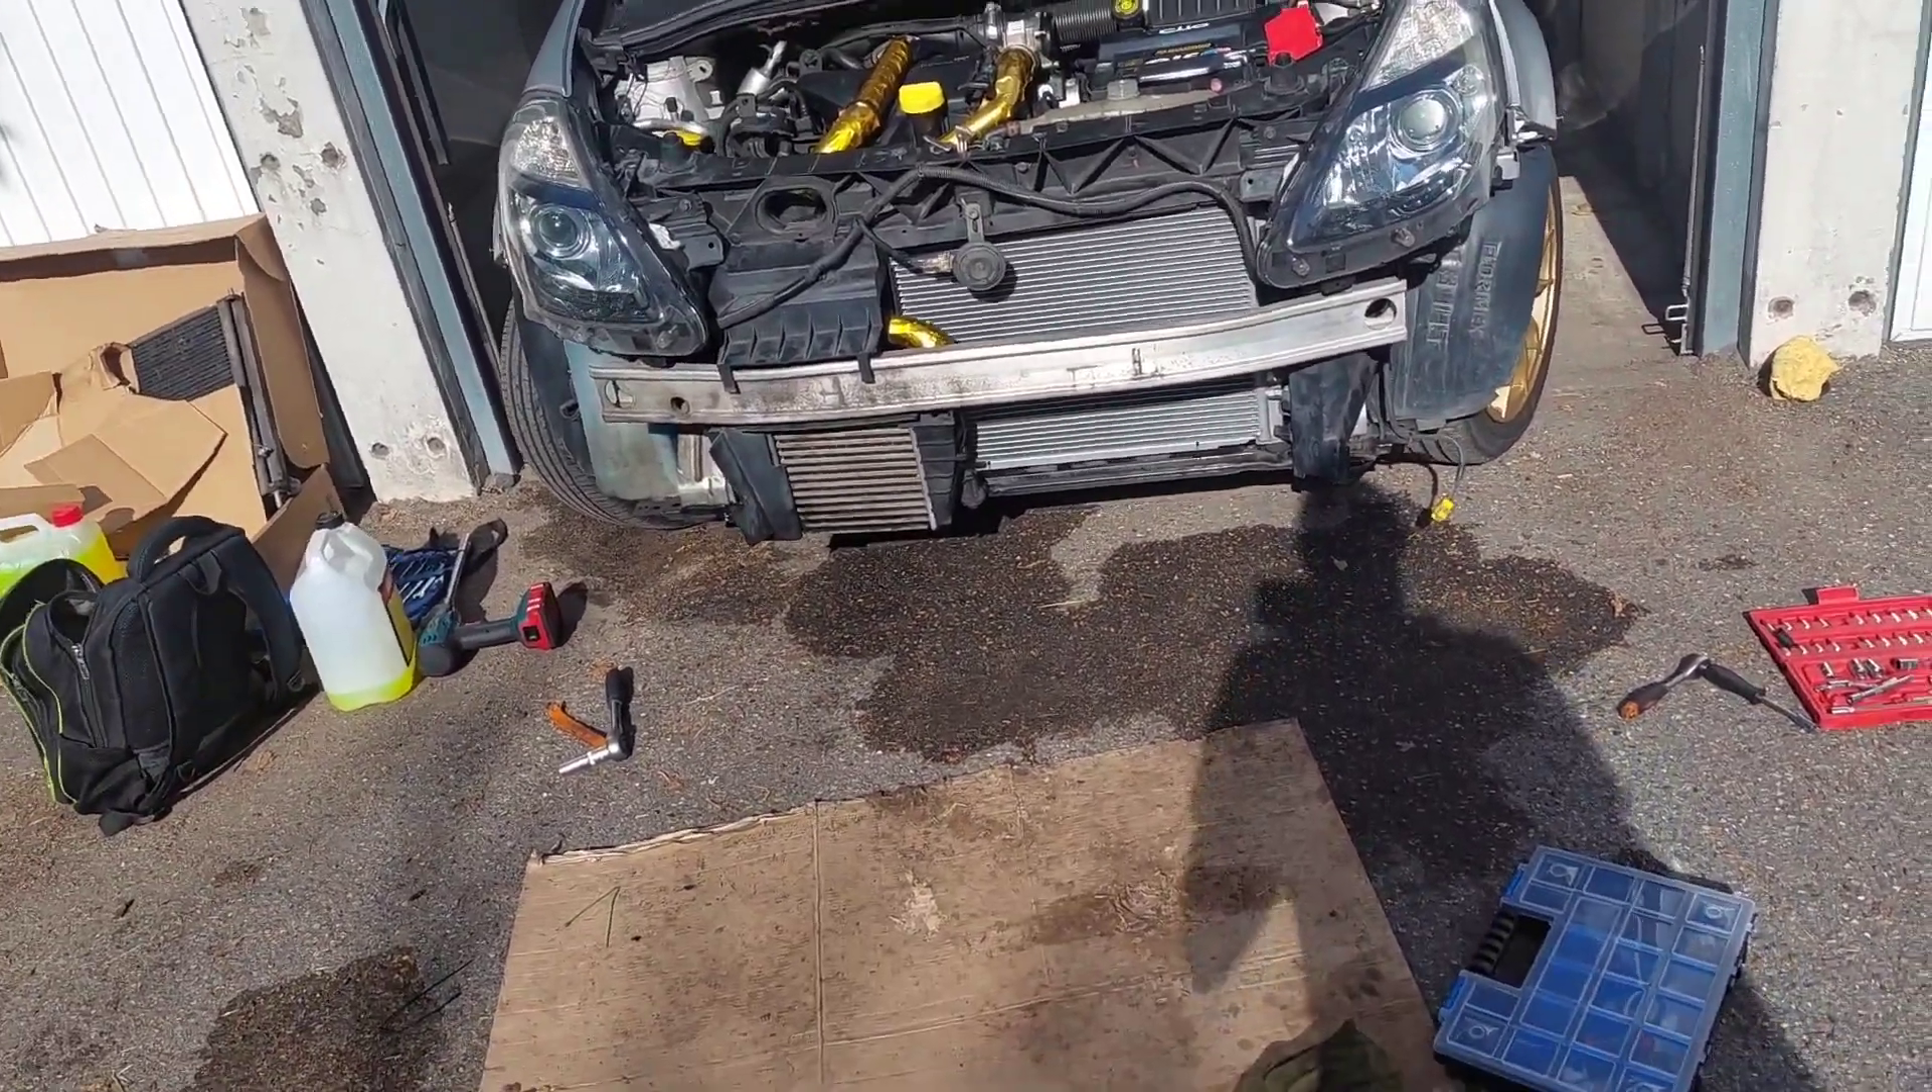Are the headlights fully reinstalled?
Yes.